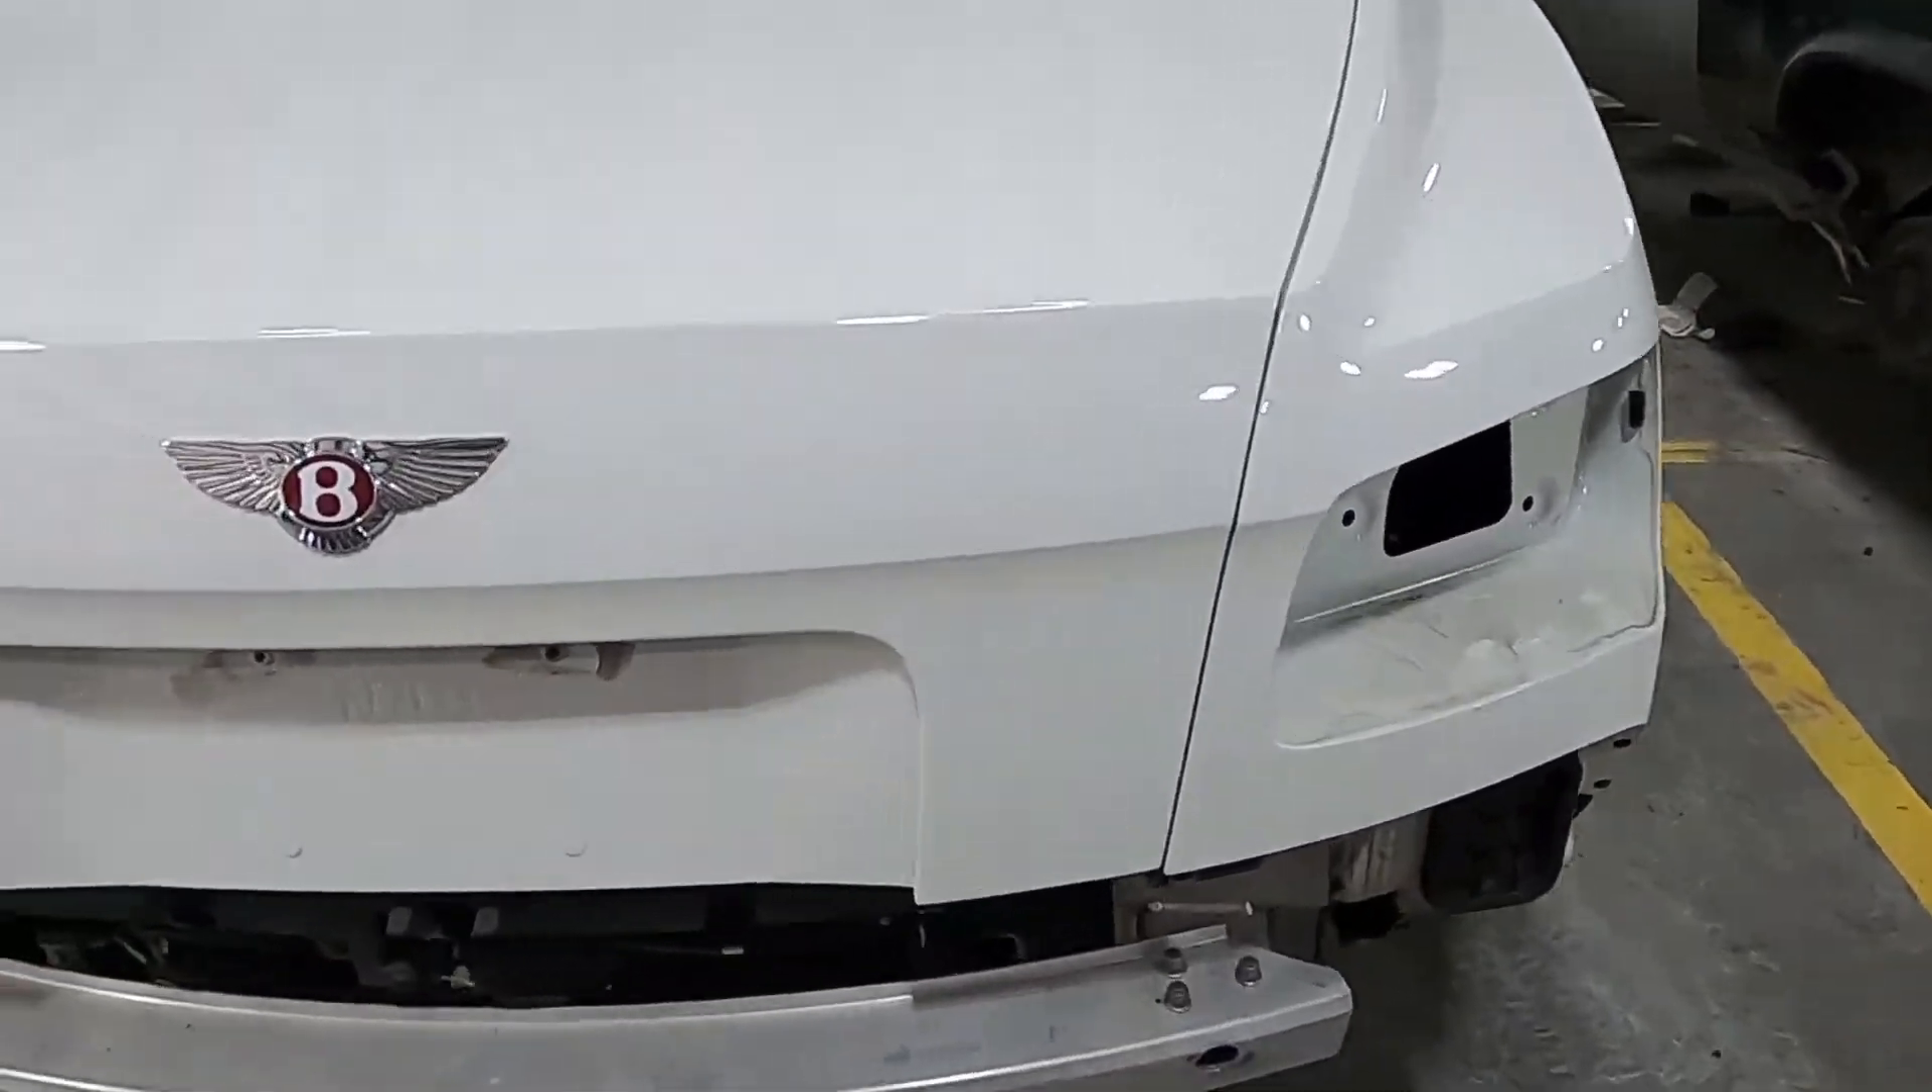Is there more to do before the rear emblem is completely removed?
Yes.